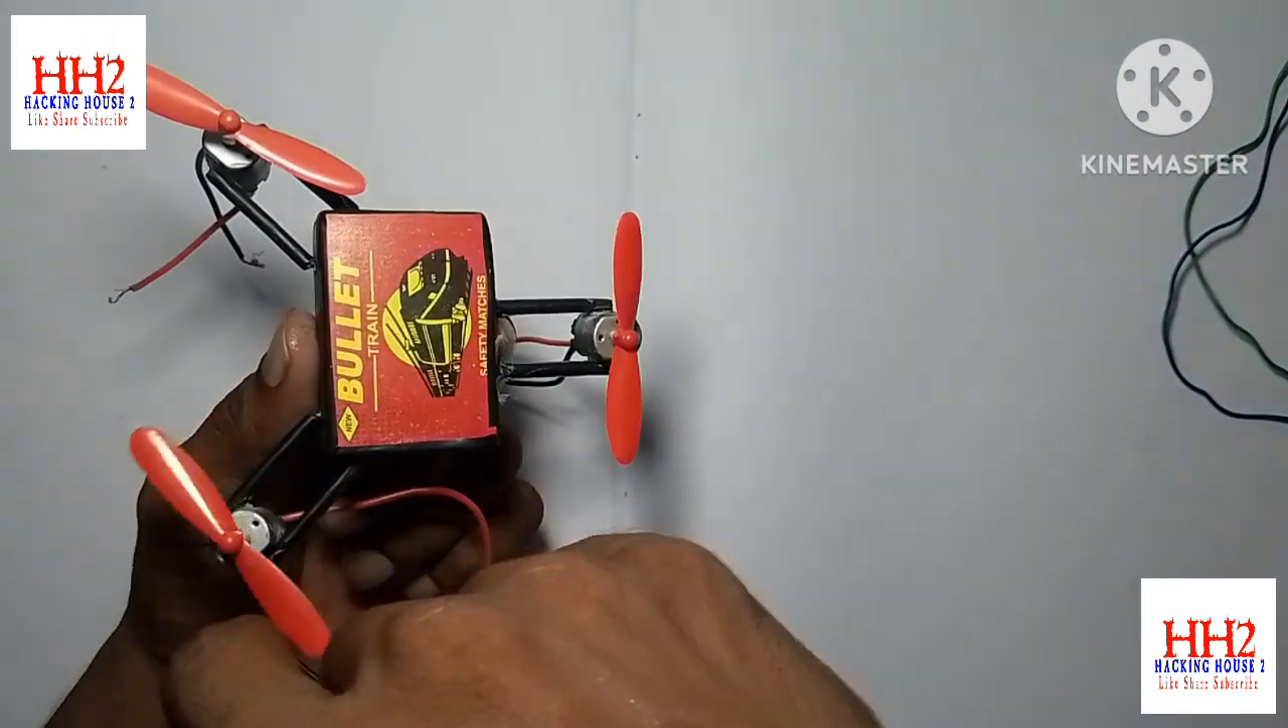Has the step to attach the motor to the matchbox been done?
Yes.